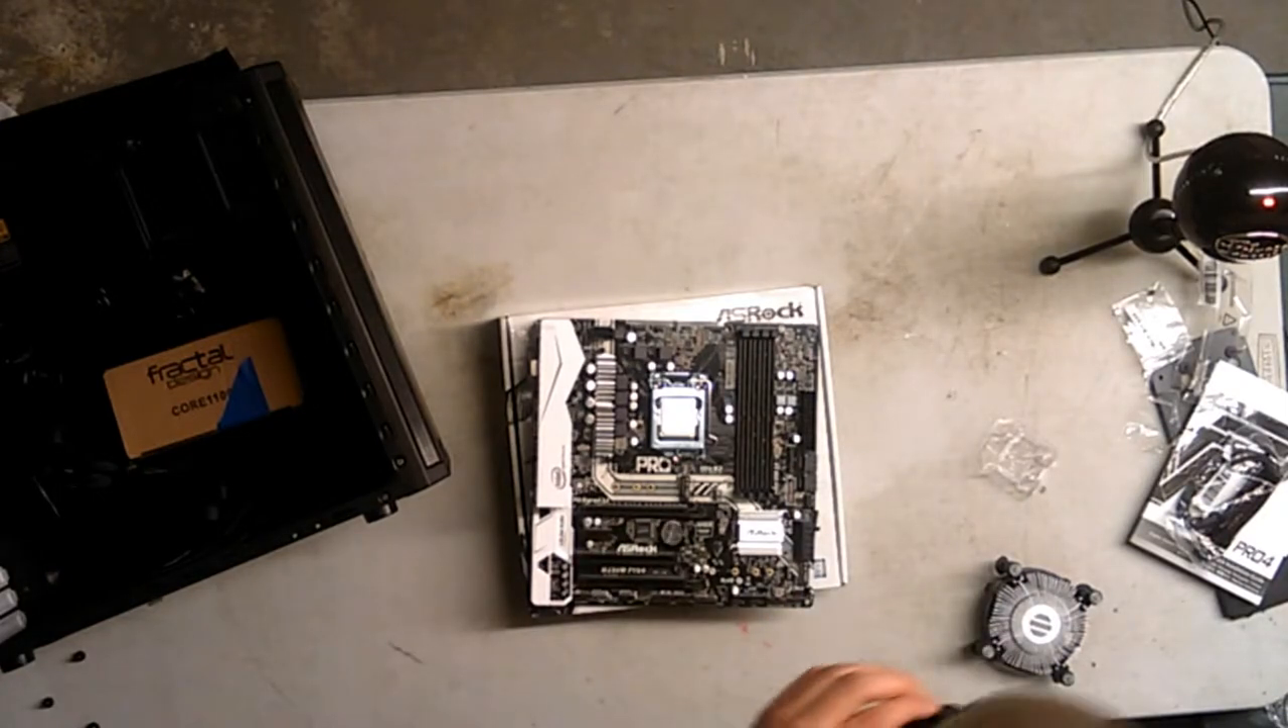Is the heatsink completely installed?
No.